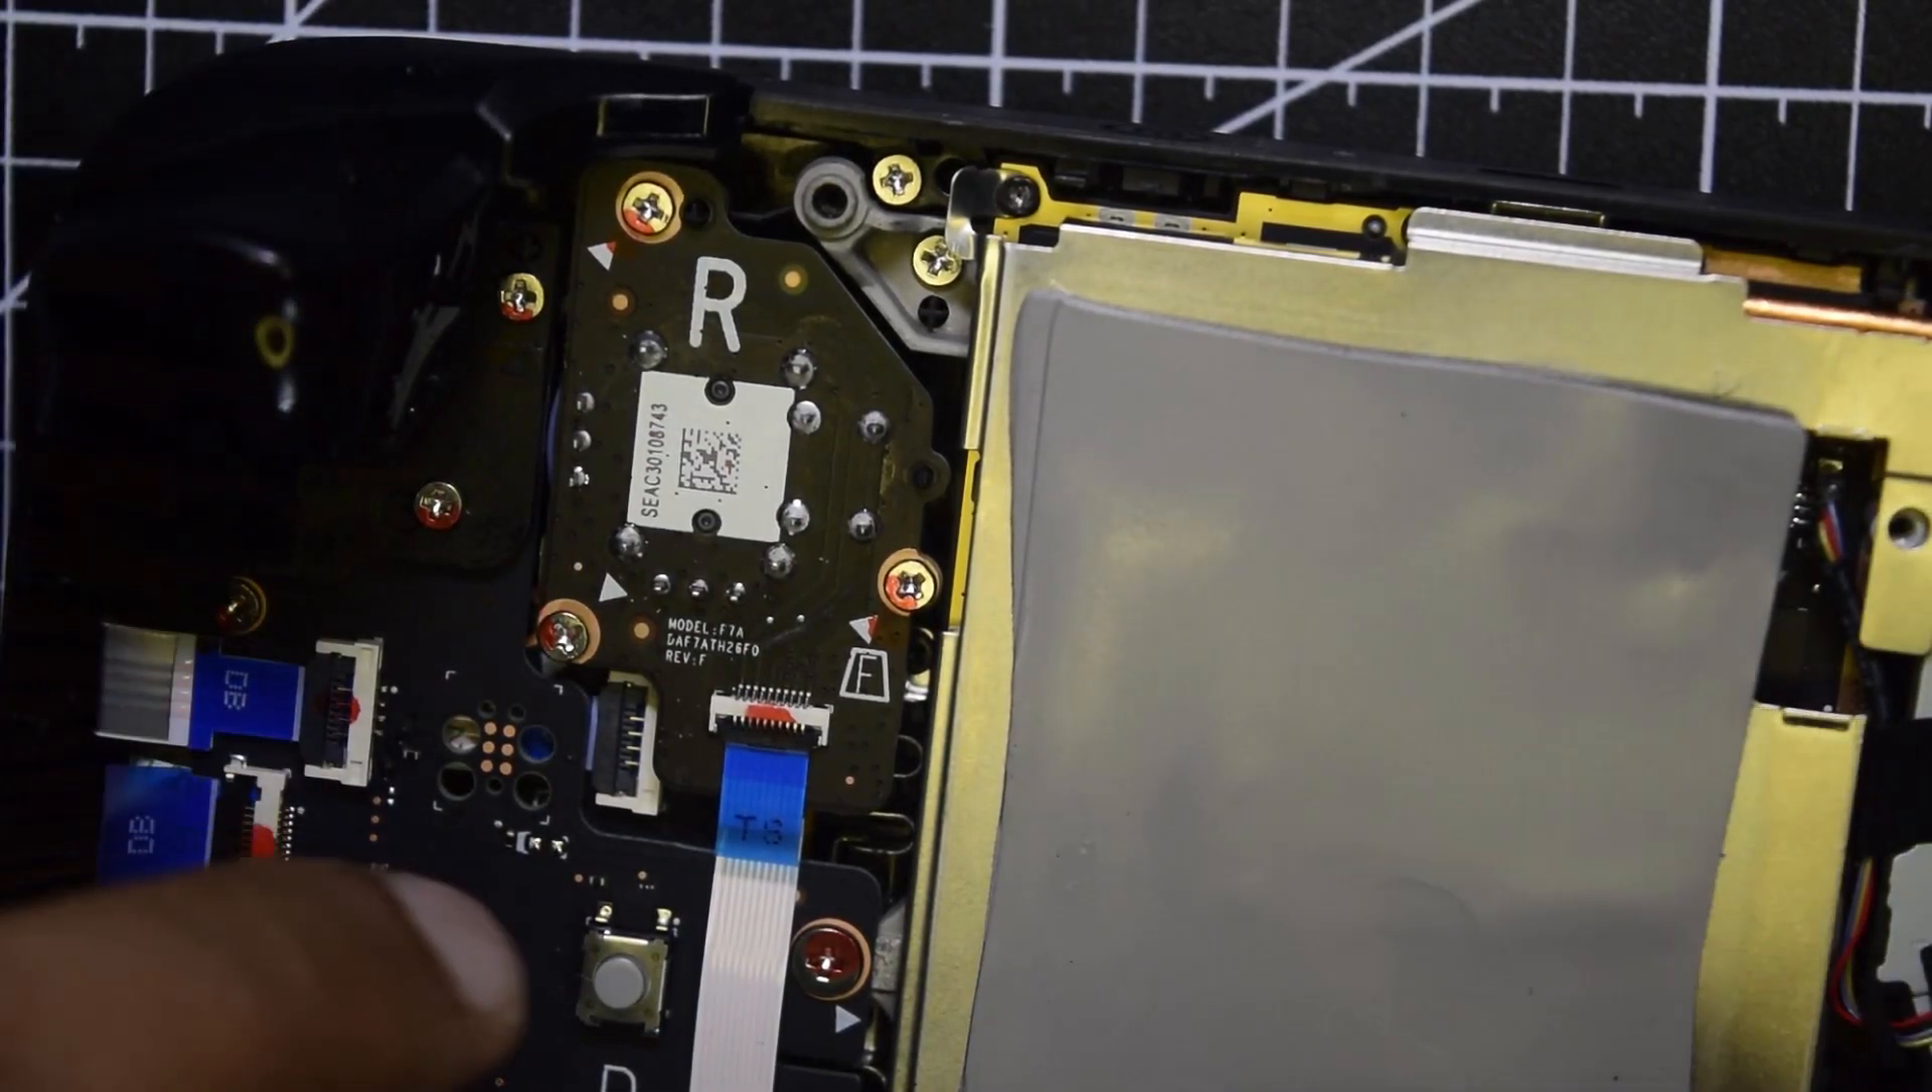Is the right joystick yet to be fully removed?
Yes.